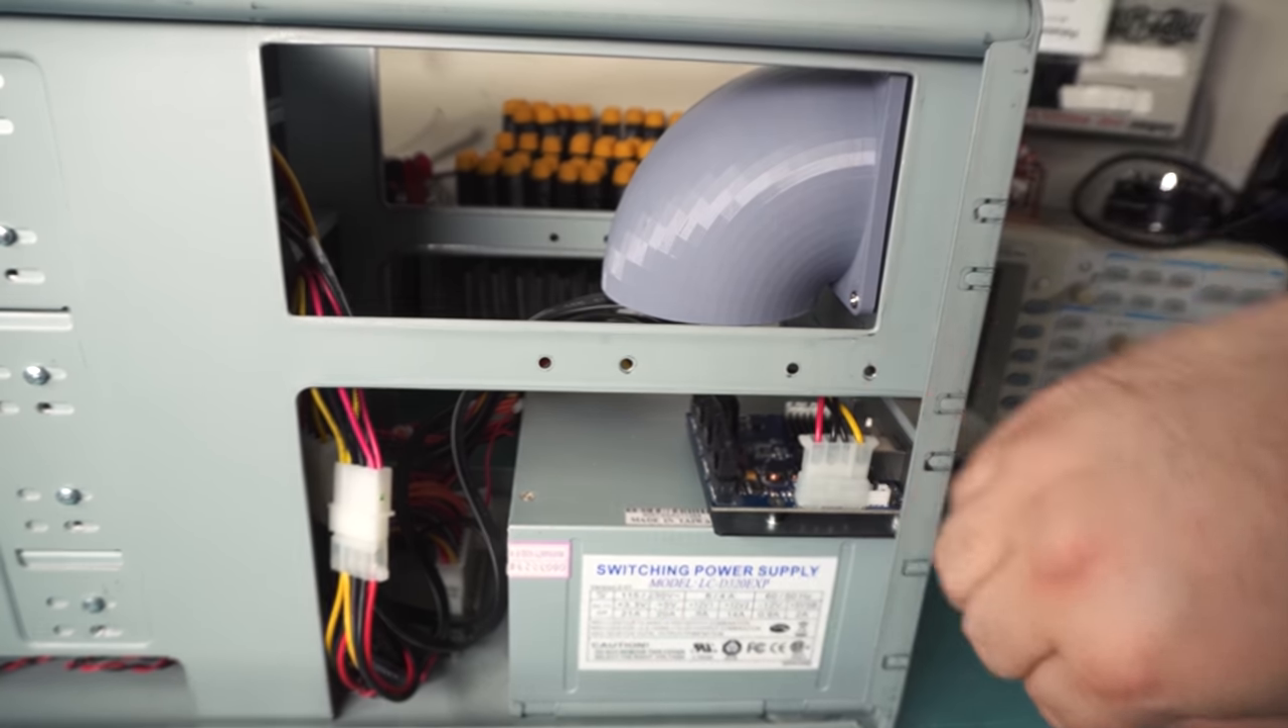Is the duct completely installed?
Yes.